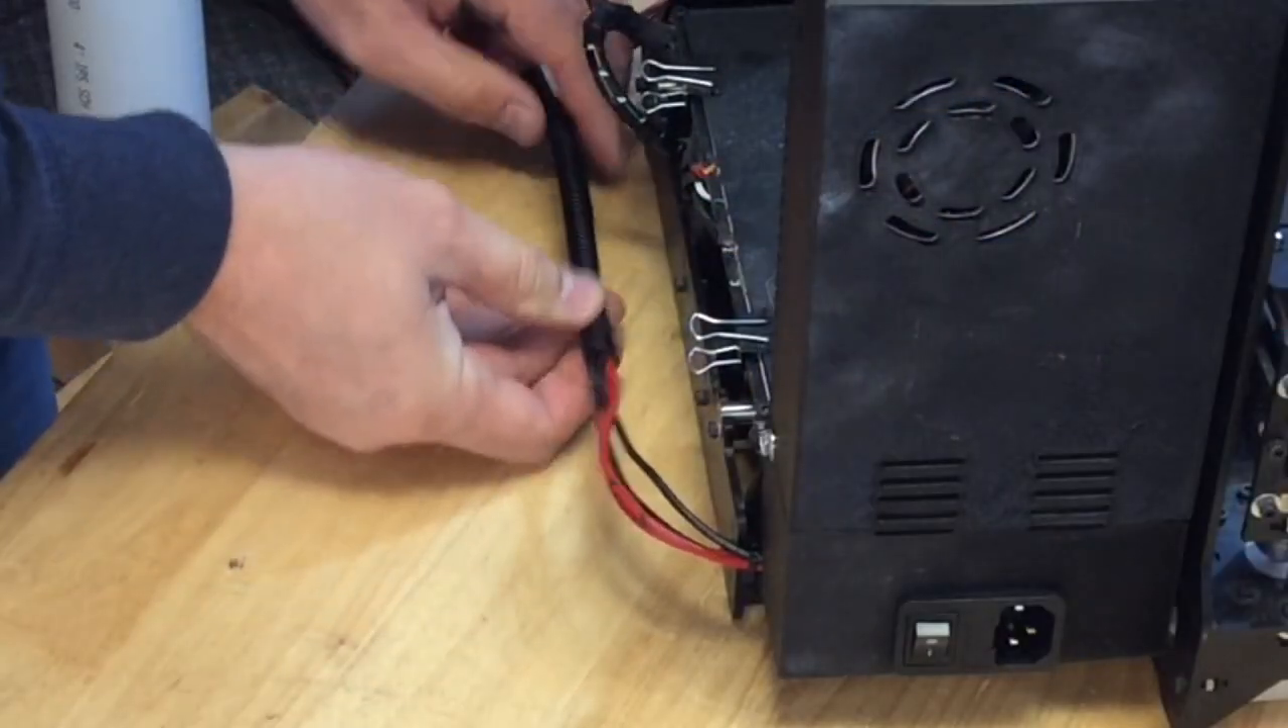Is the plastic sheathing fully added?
No.